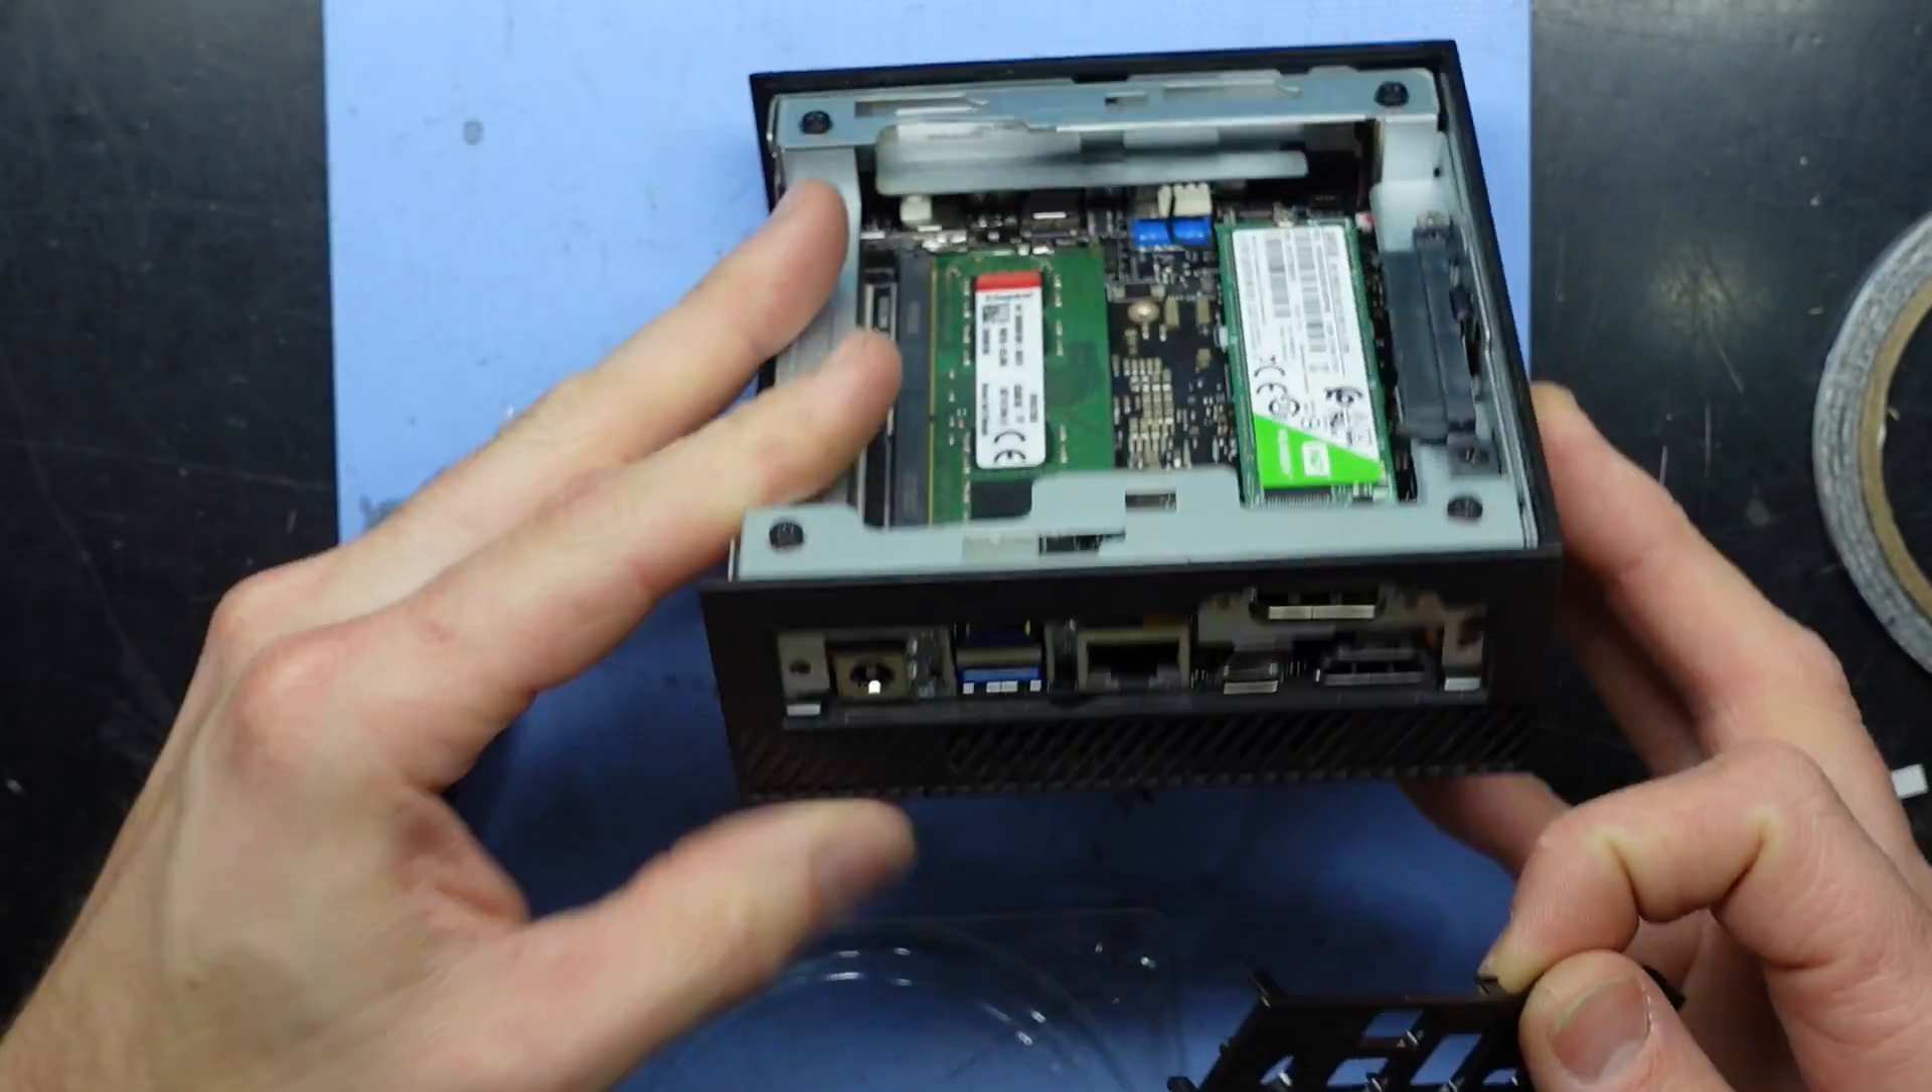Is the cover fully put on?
No.